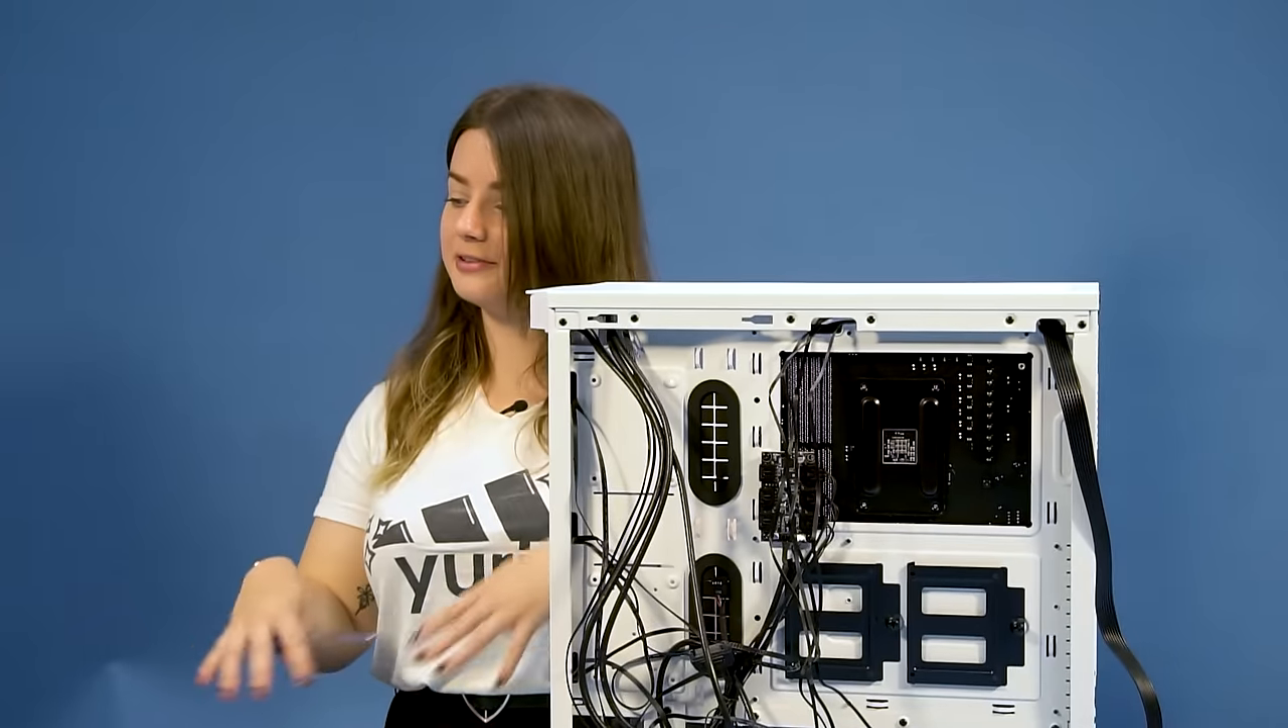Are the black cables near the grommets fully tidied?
No.